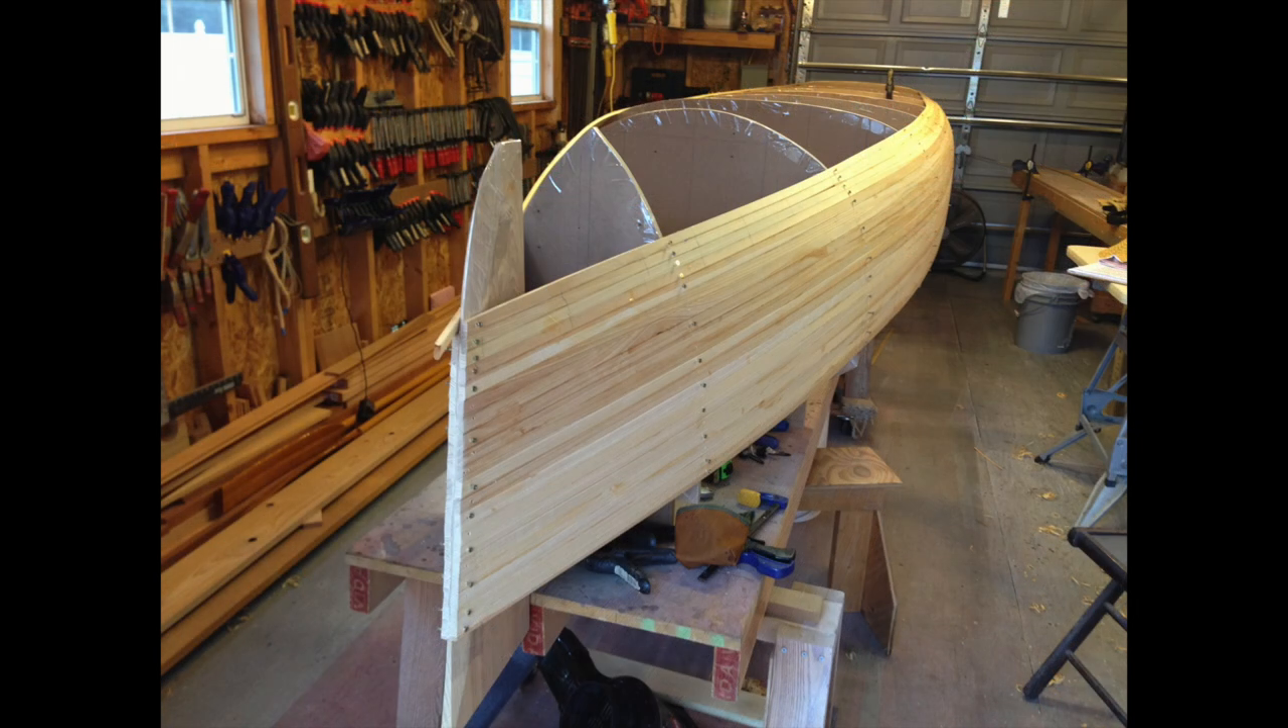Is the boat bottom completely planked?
No.